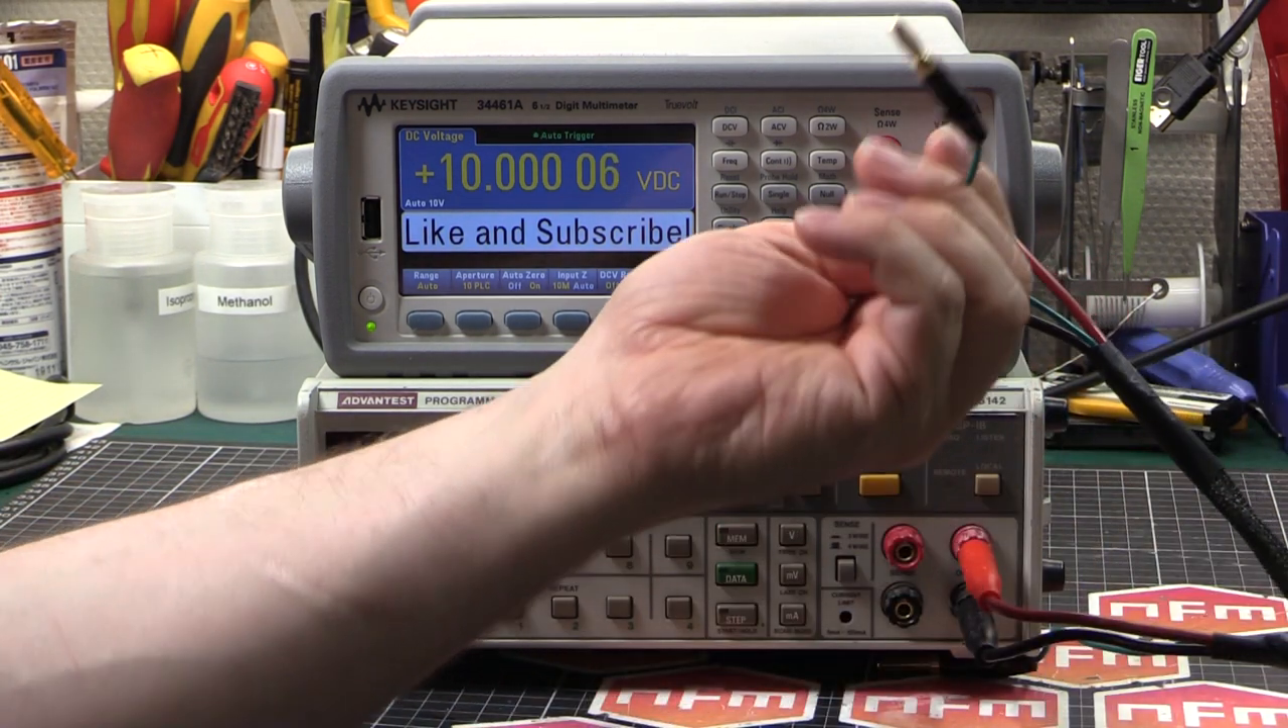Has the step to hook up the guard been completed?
No.